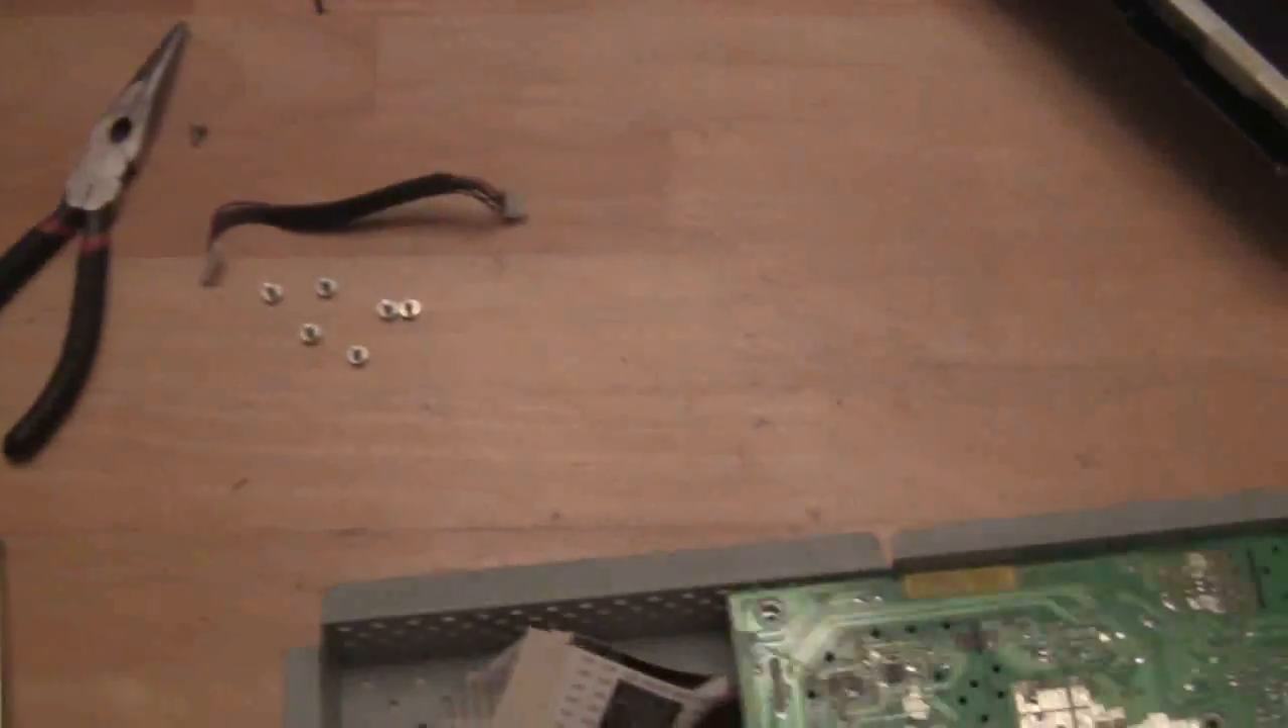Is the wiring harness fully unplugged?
Yes.